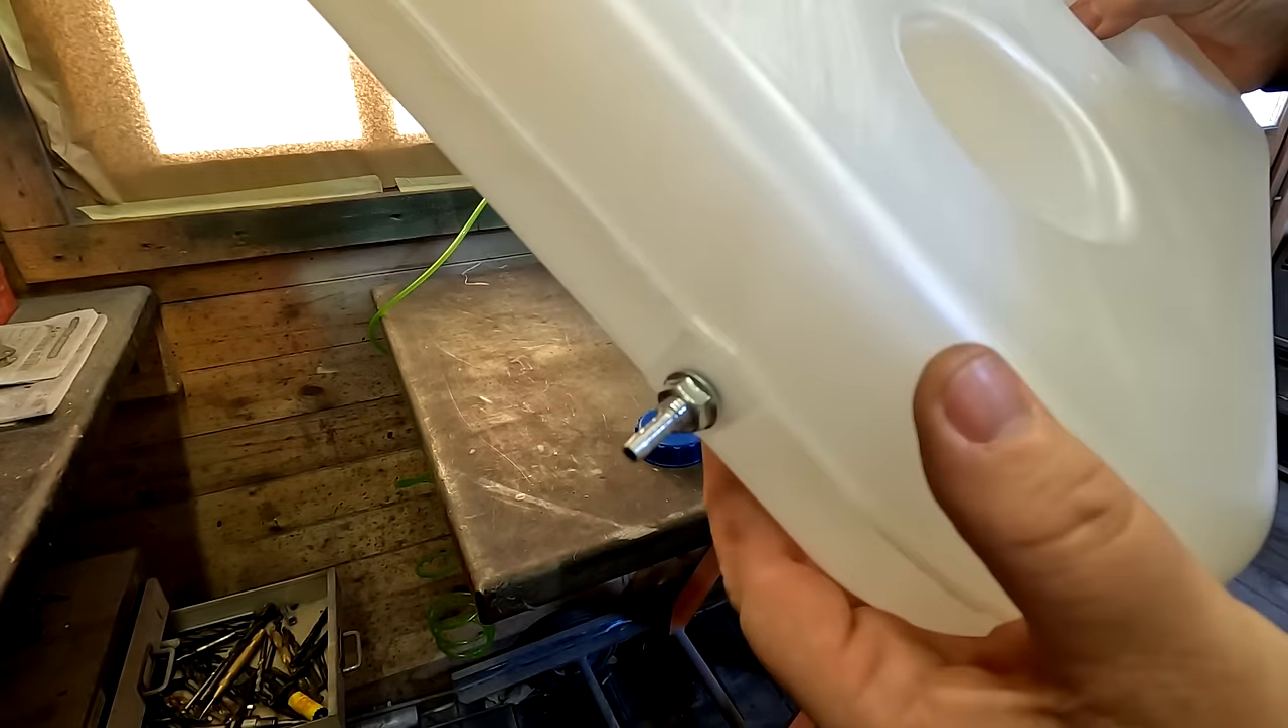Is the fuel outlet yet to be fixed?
No.